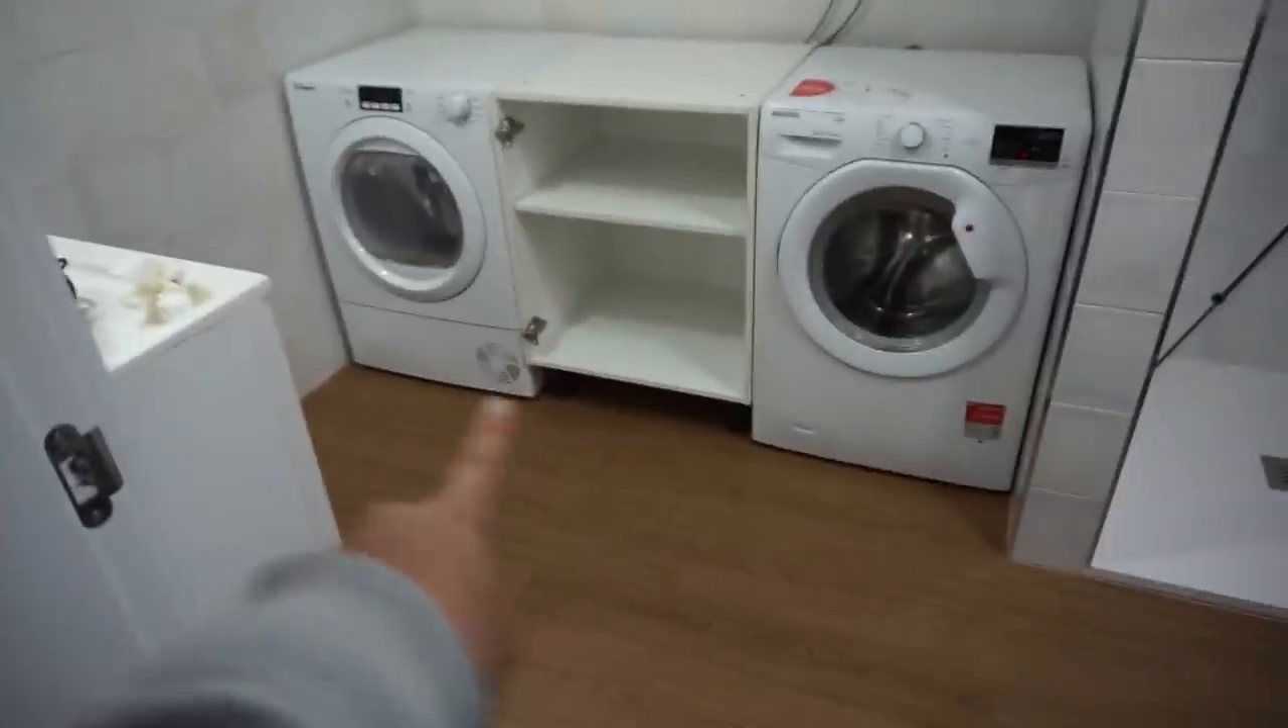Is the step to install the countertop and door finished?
No.